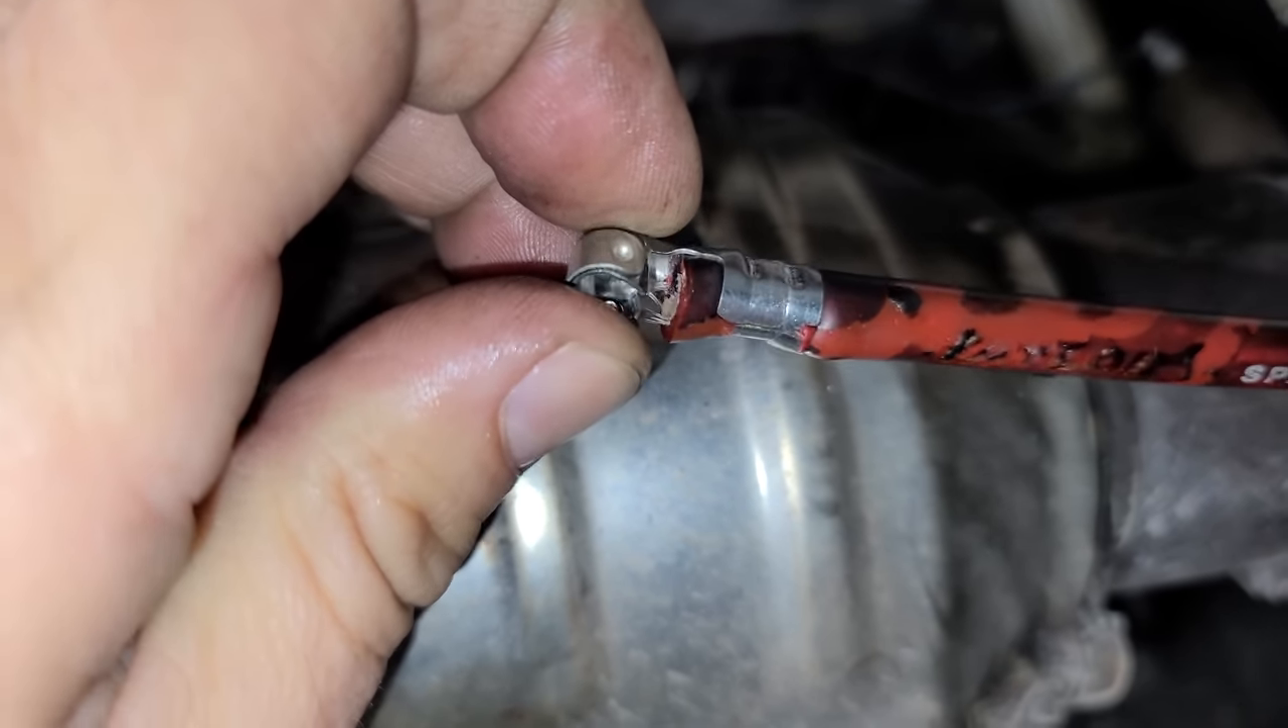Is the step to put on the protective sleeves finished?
No.